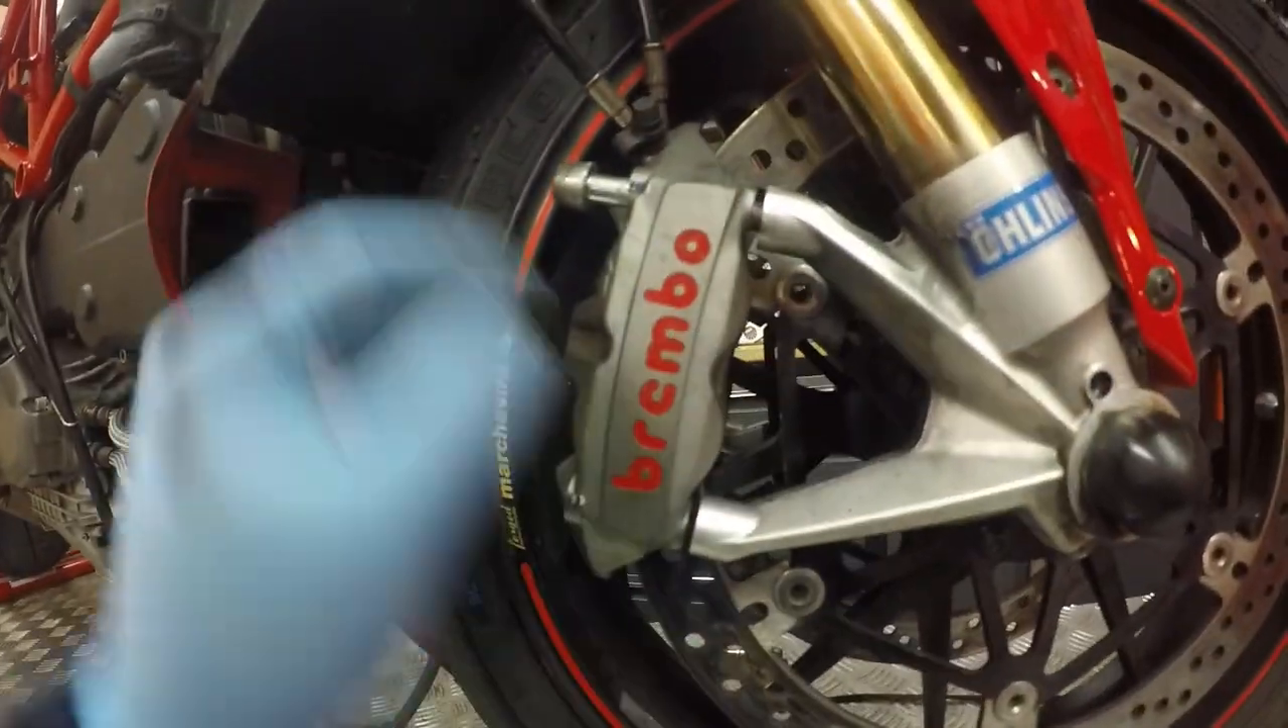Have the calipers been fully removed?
No.